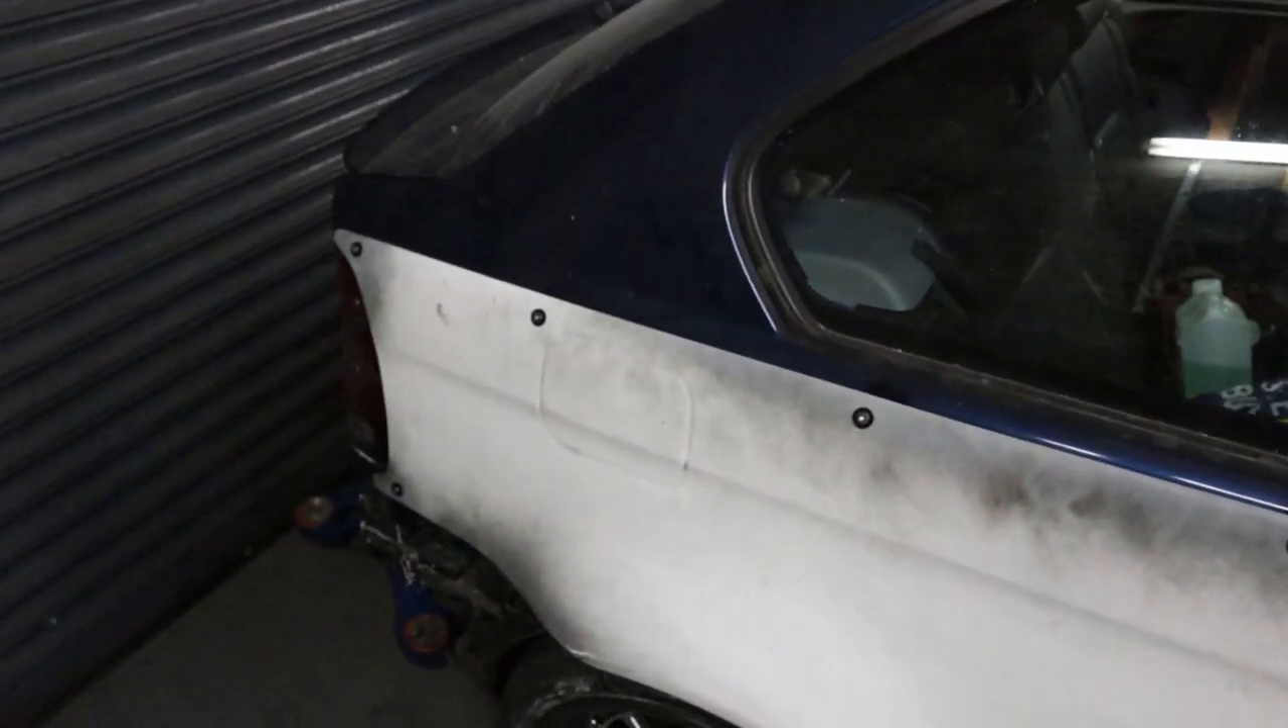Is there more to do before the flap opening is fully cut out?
Yes.